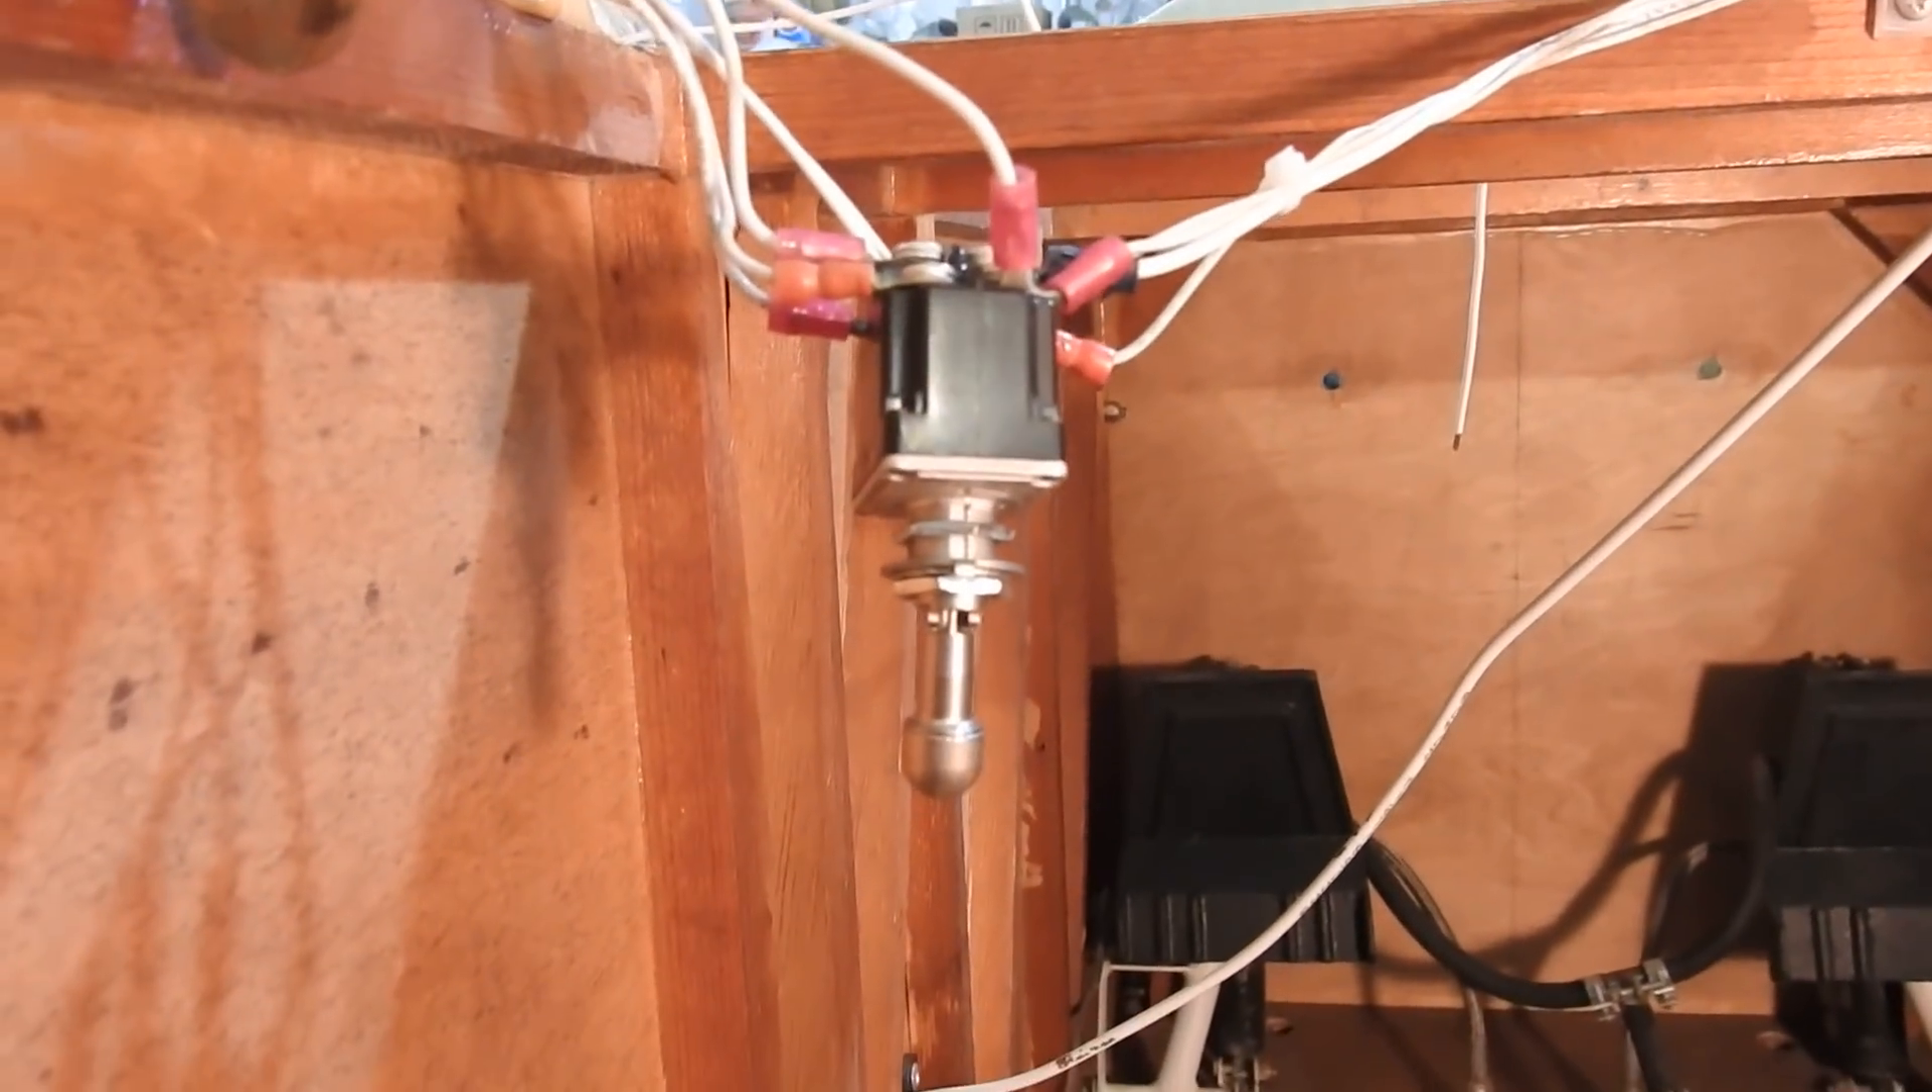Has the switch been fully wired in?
Yes.